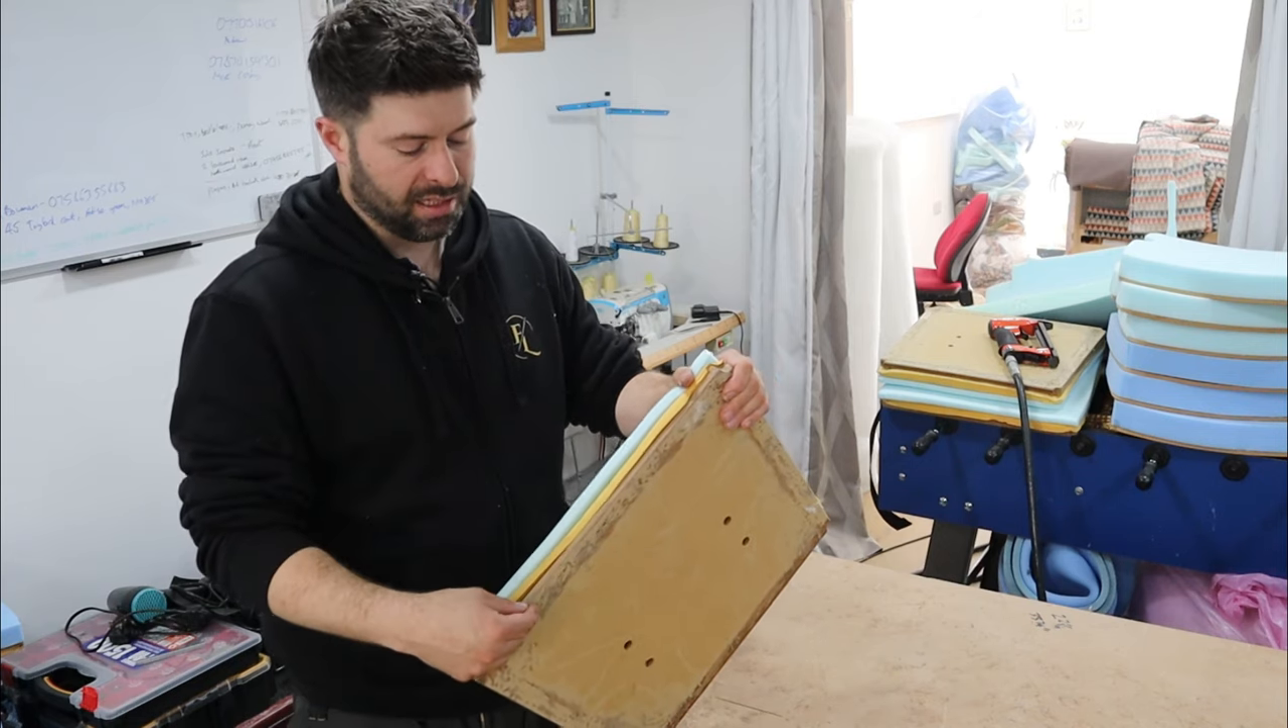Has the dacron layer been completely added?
No.